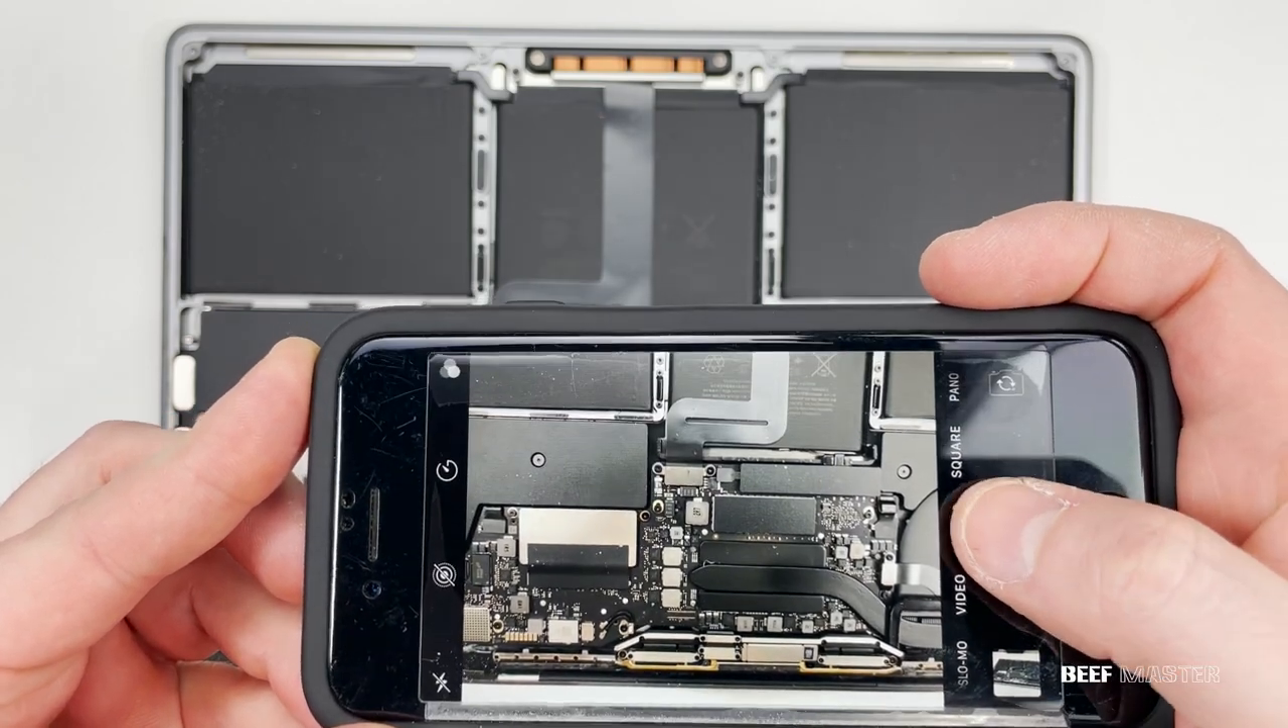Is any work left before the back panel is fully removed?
No.